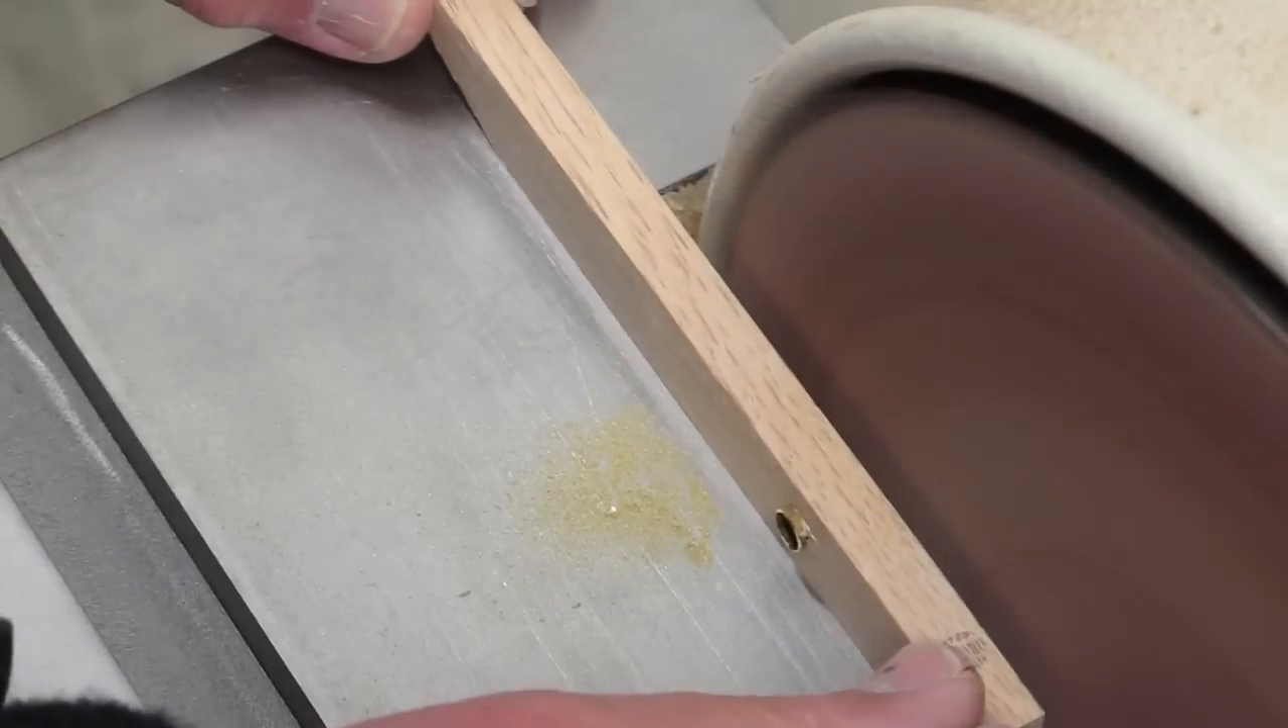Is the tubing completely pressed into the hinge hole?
Yes.